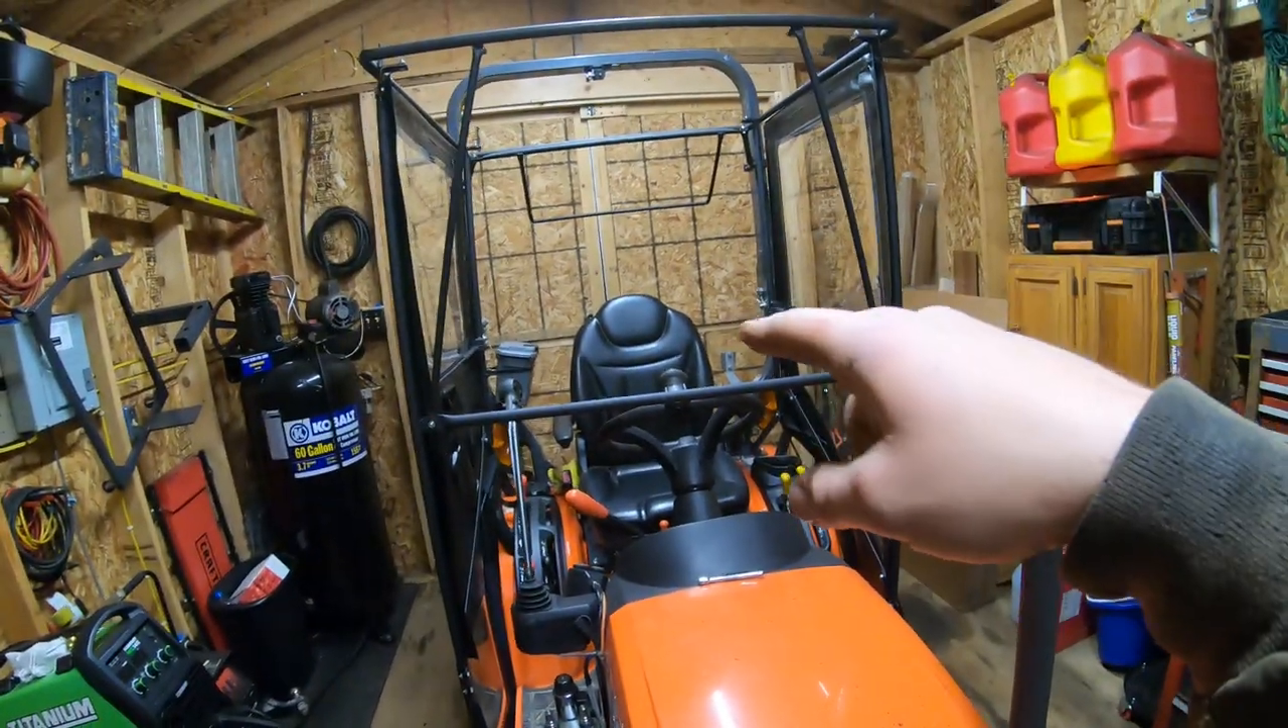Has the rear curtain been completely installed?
No.